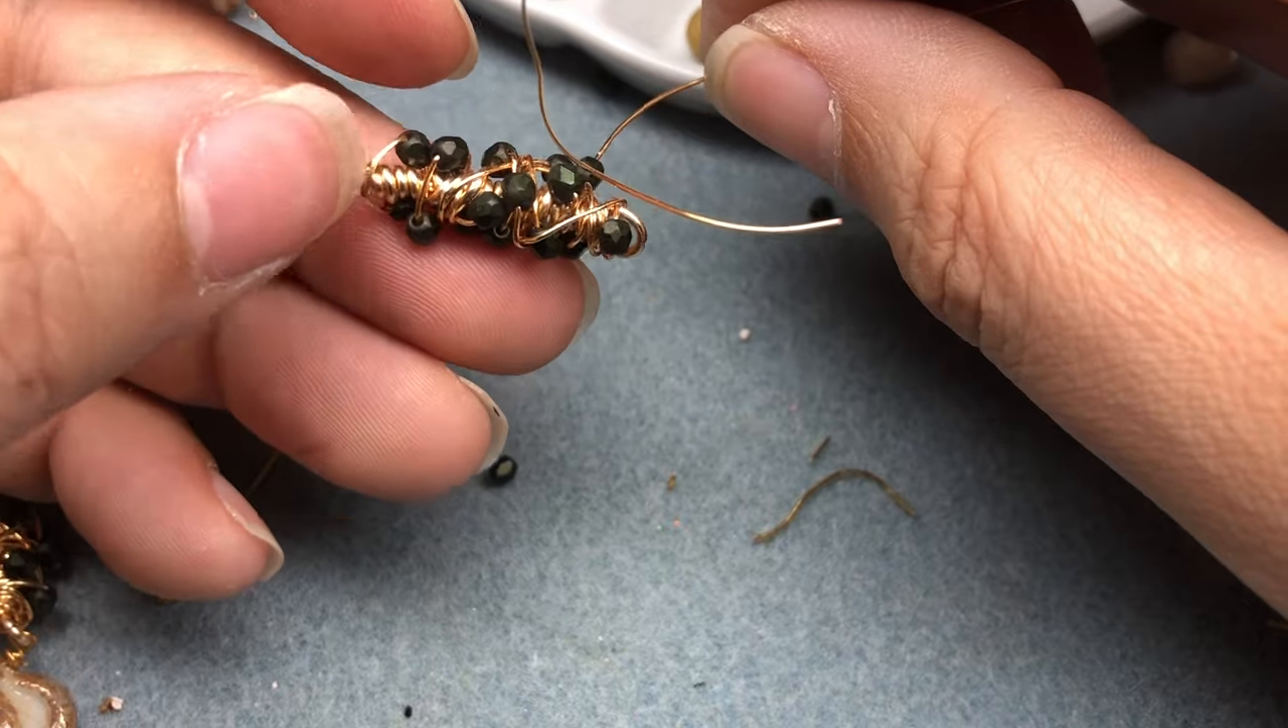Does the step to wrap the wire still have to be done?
Yes.